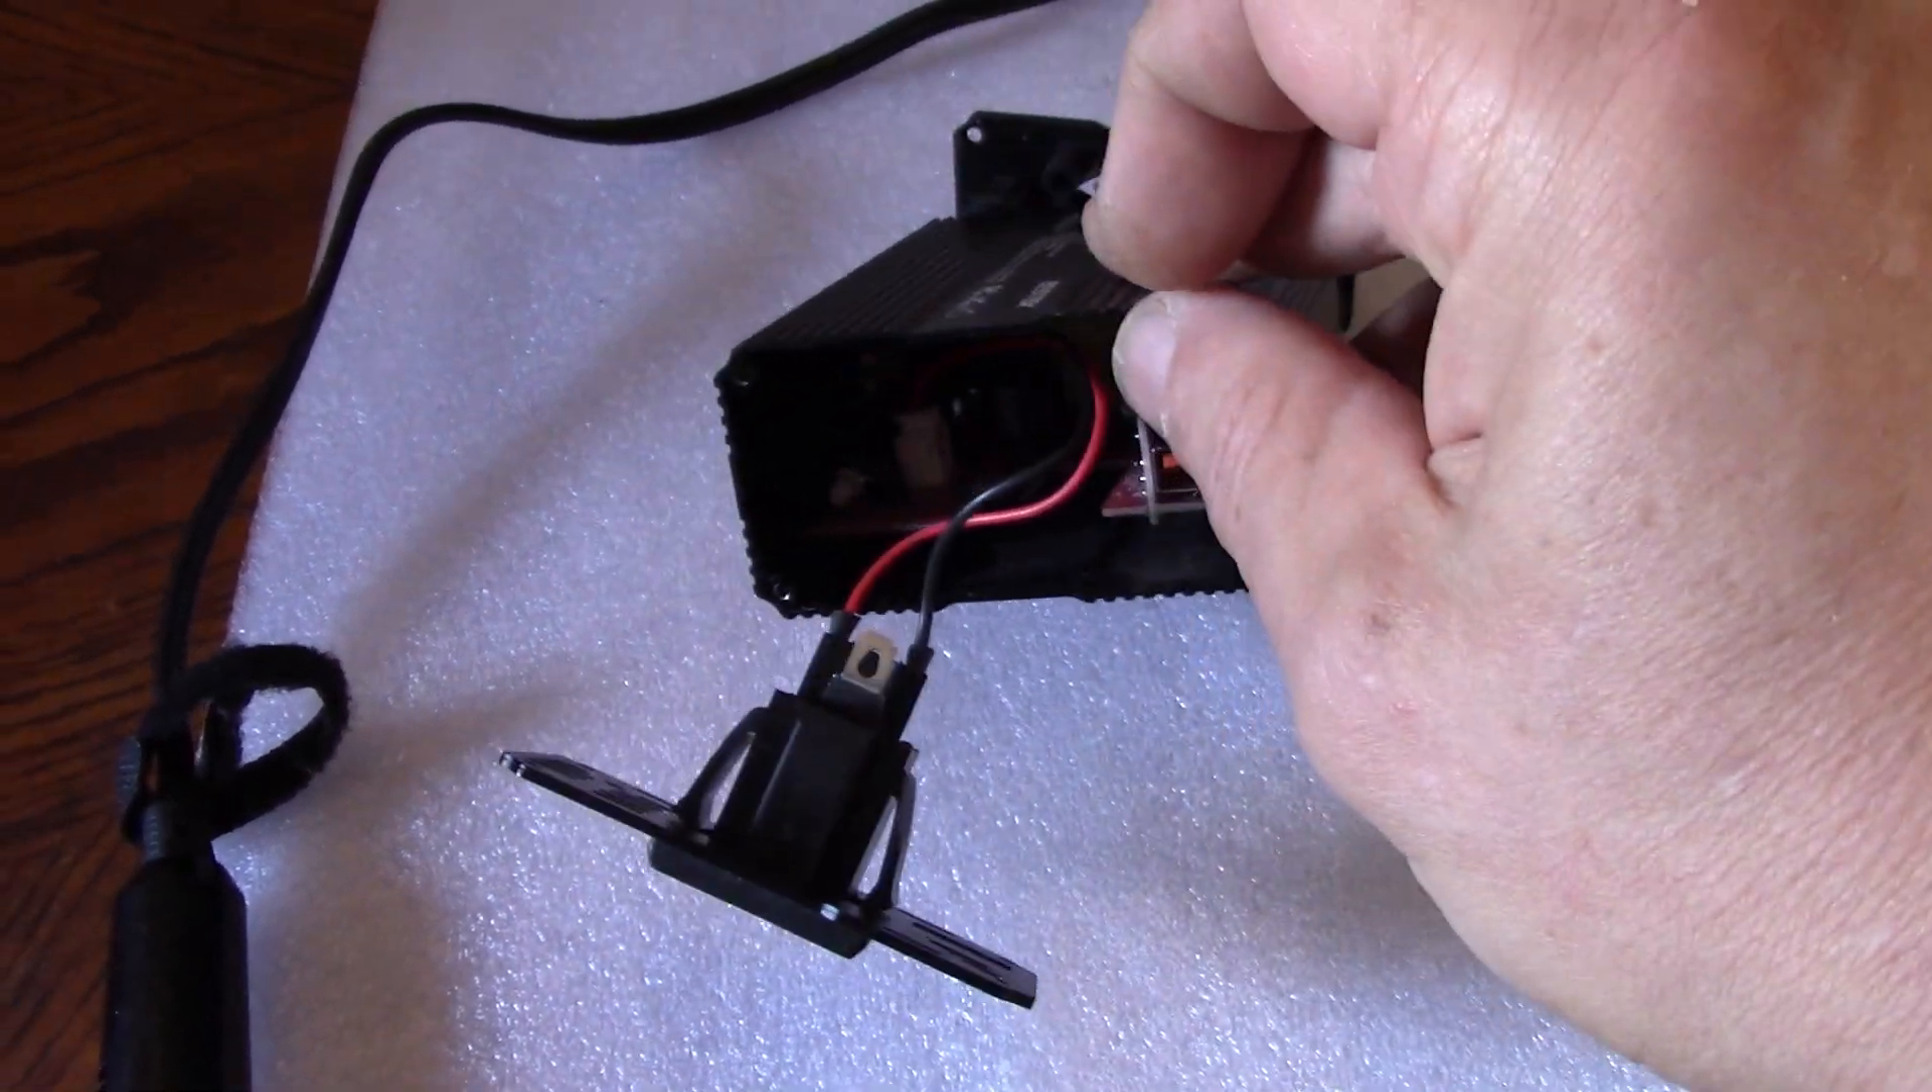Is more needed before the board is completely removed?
Yes.